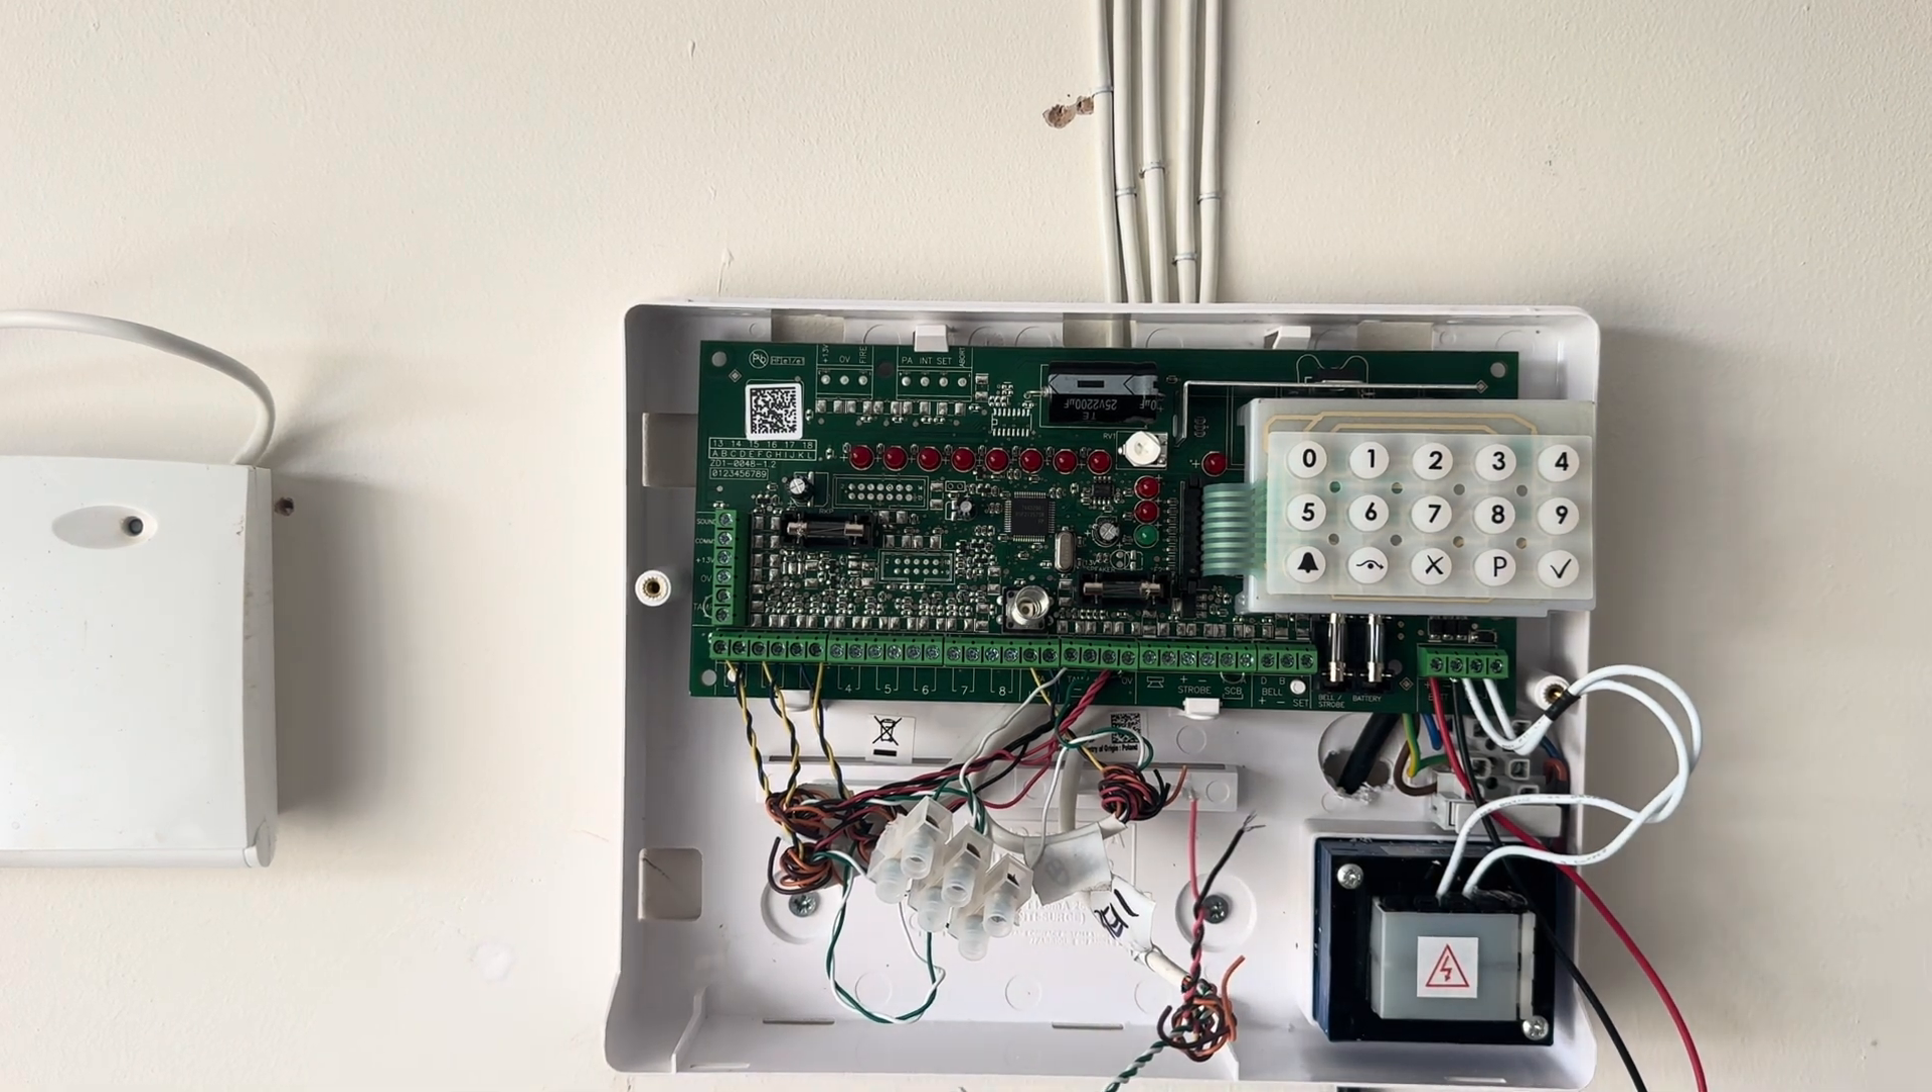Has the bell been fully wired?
No.